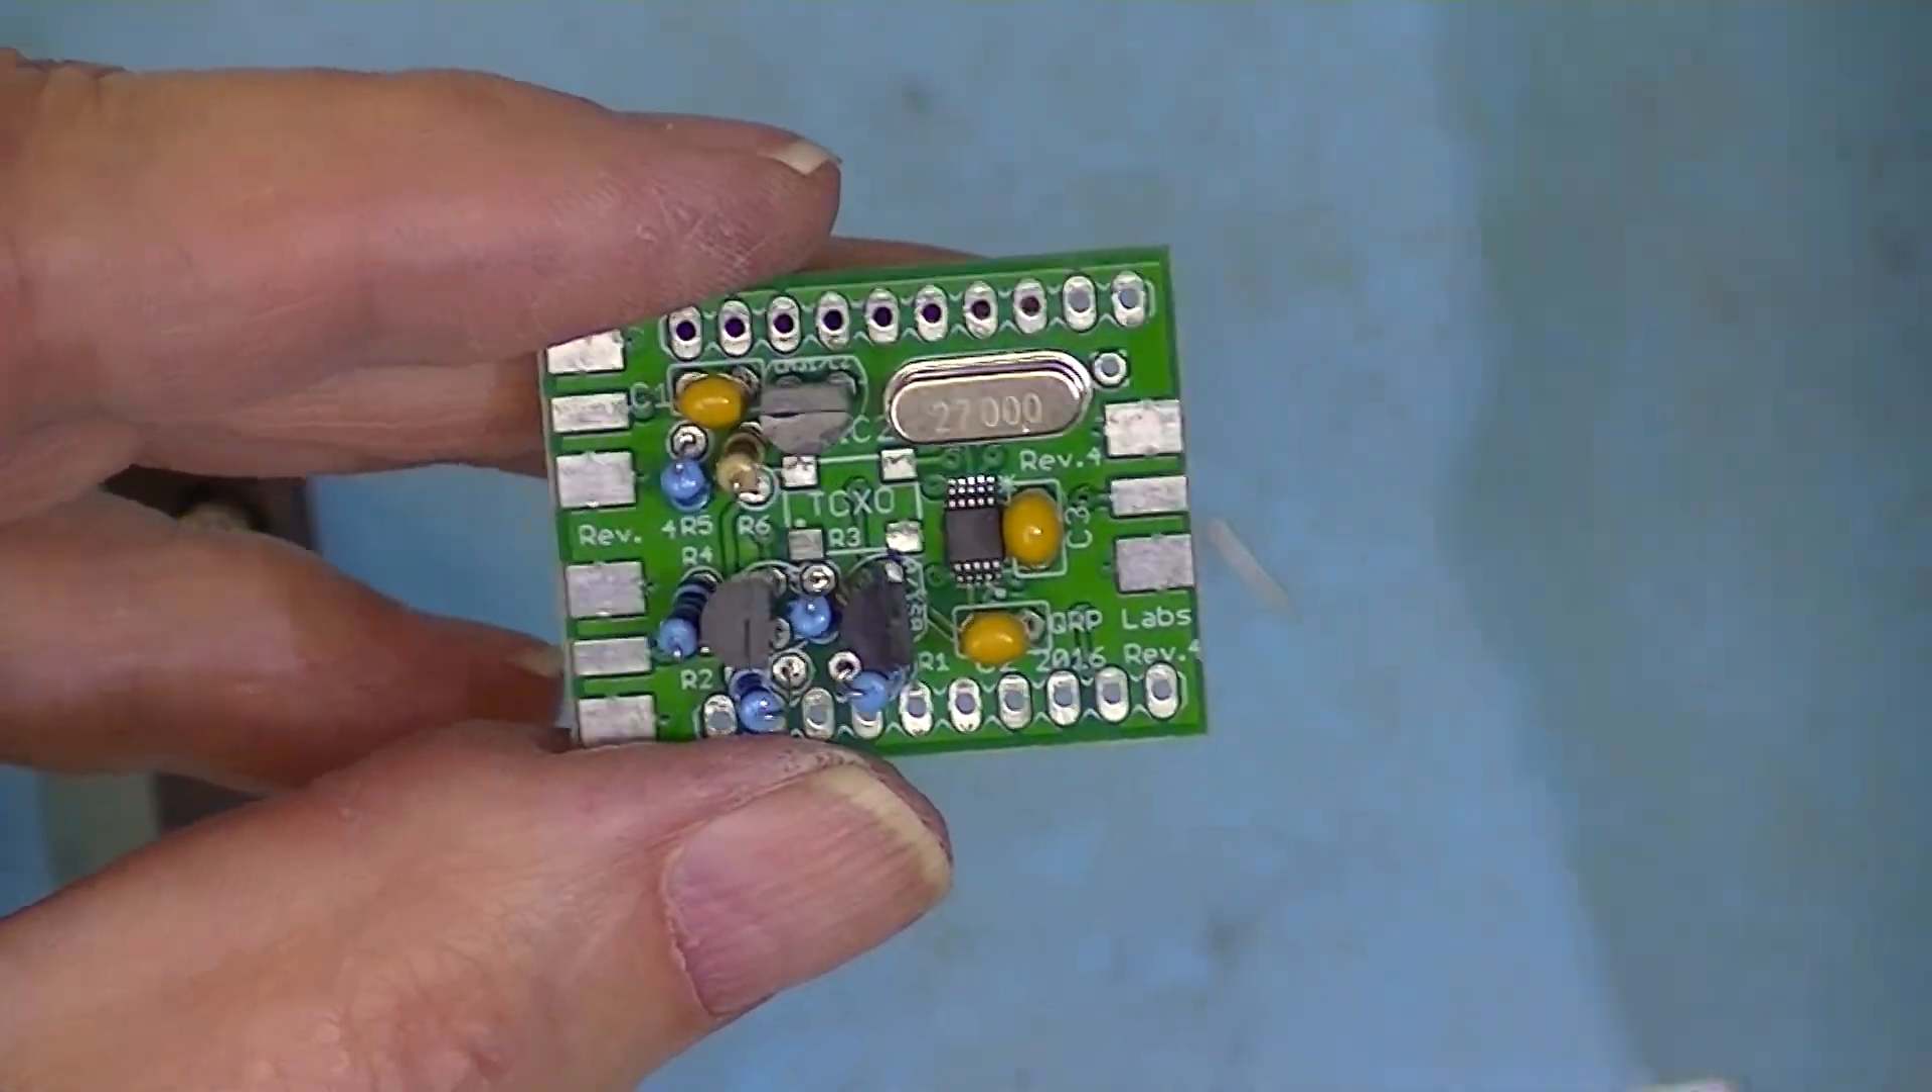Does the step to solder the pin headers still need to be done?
Yes.